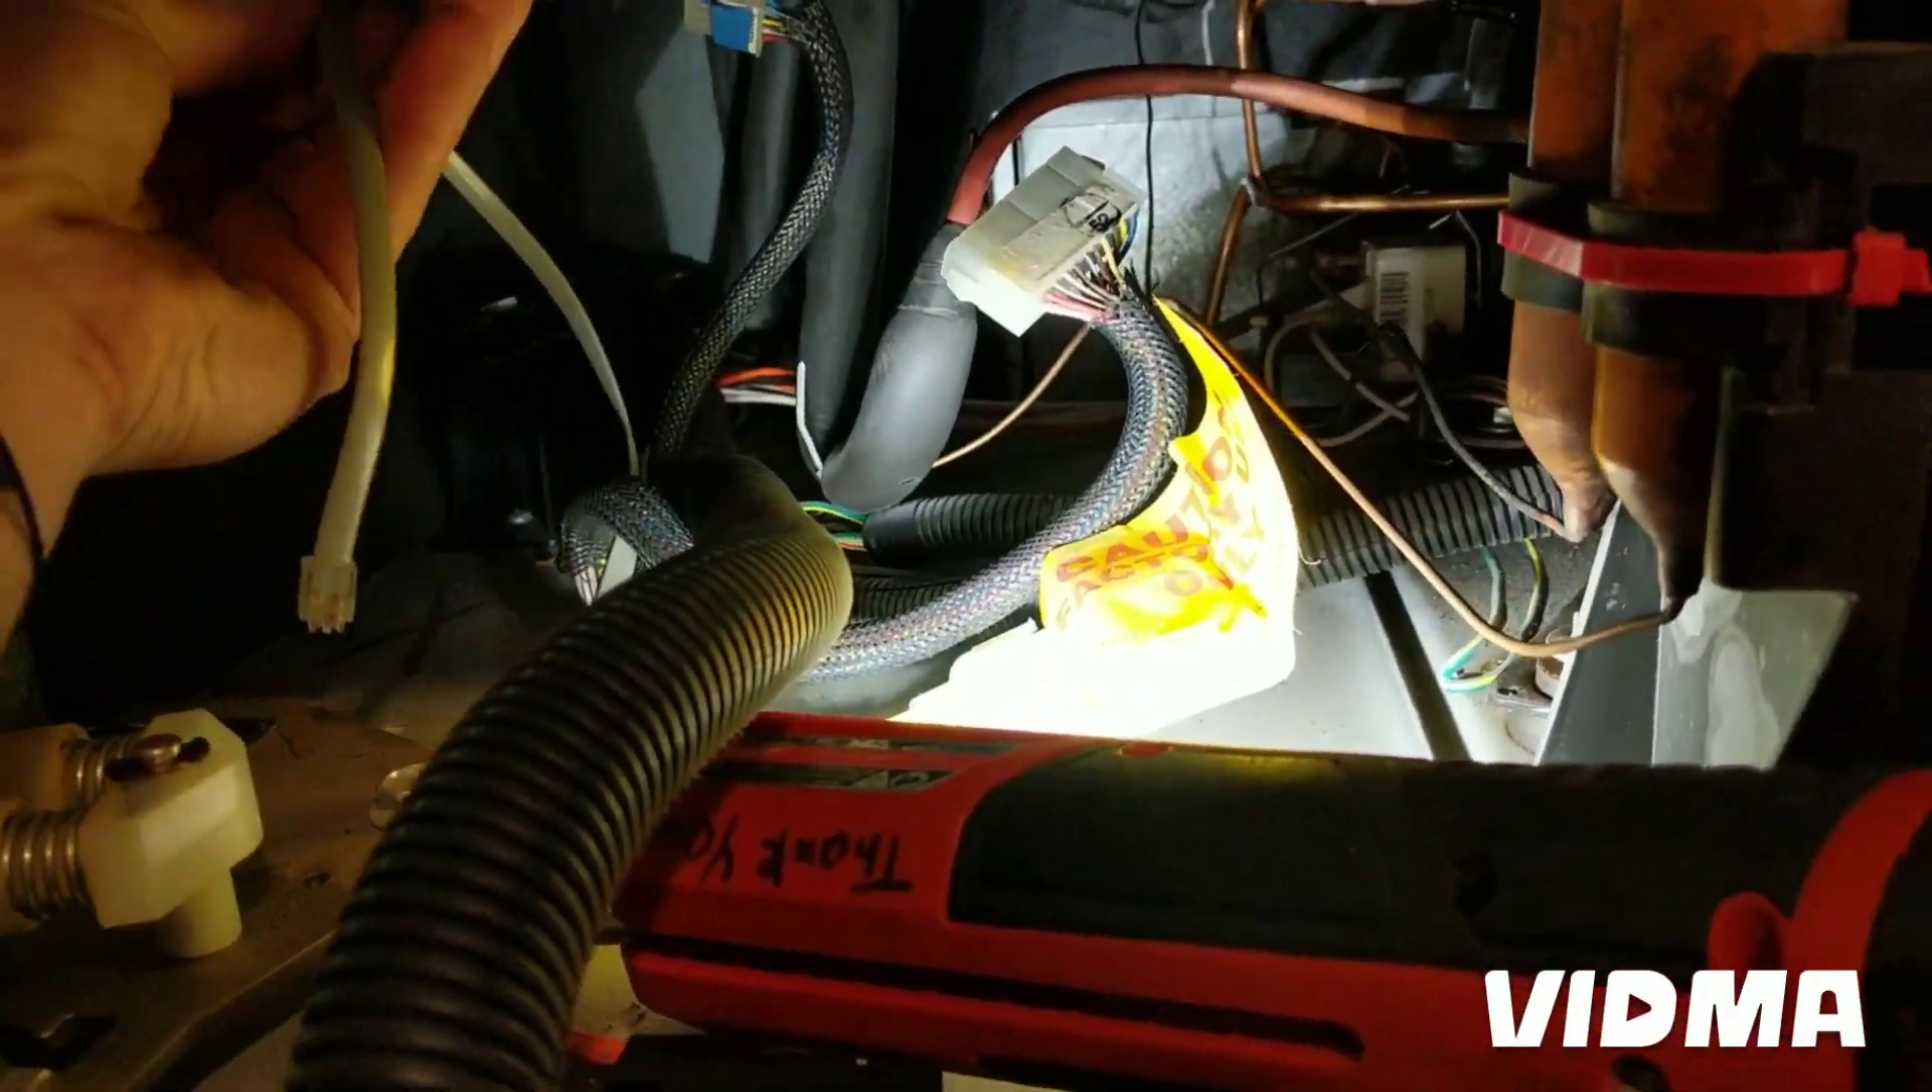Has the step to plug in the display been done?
No.